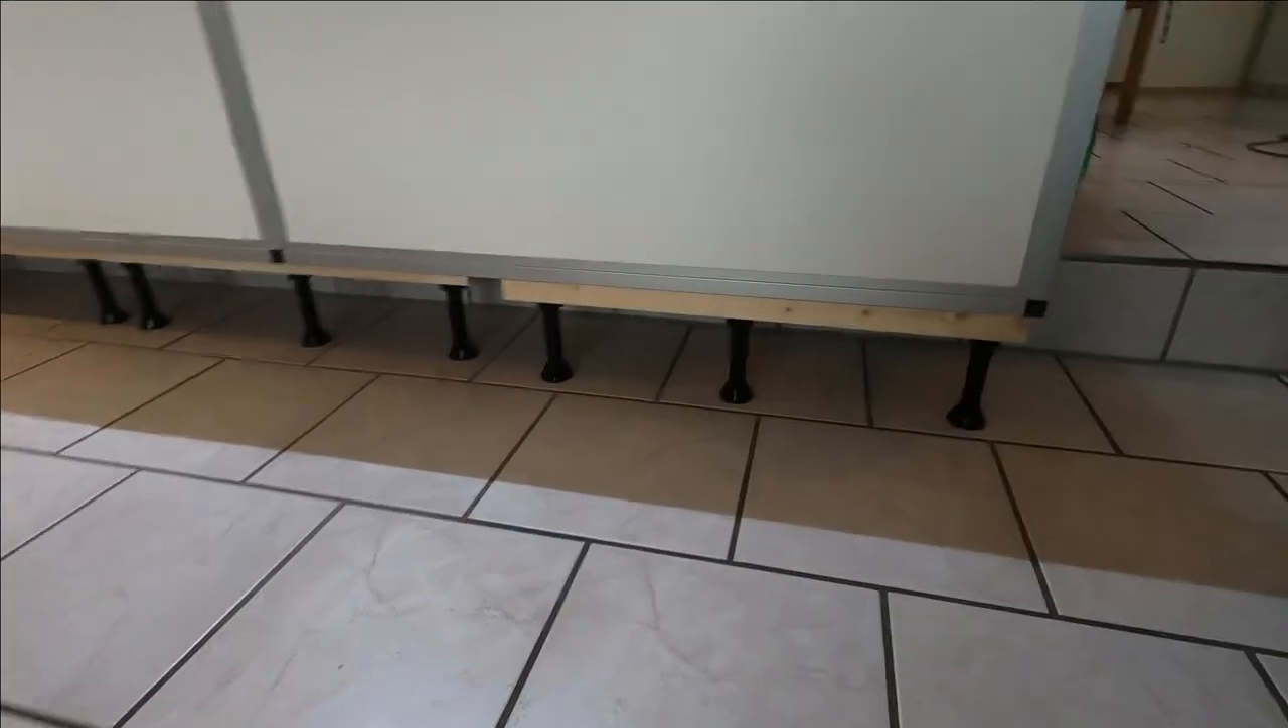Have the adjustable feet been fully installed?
Yes.